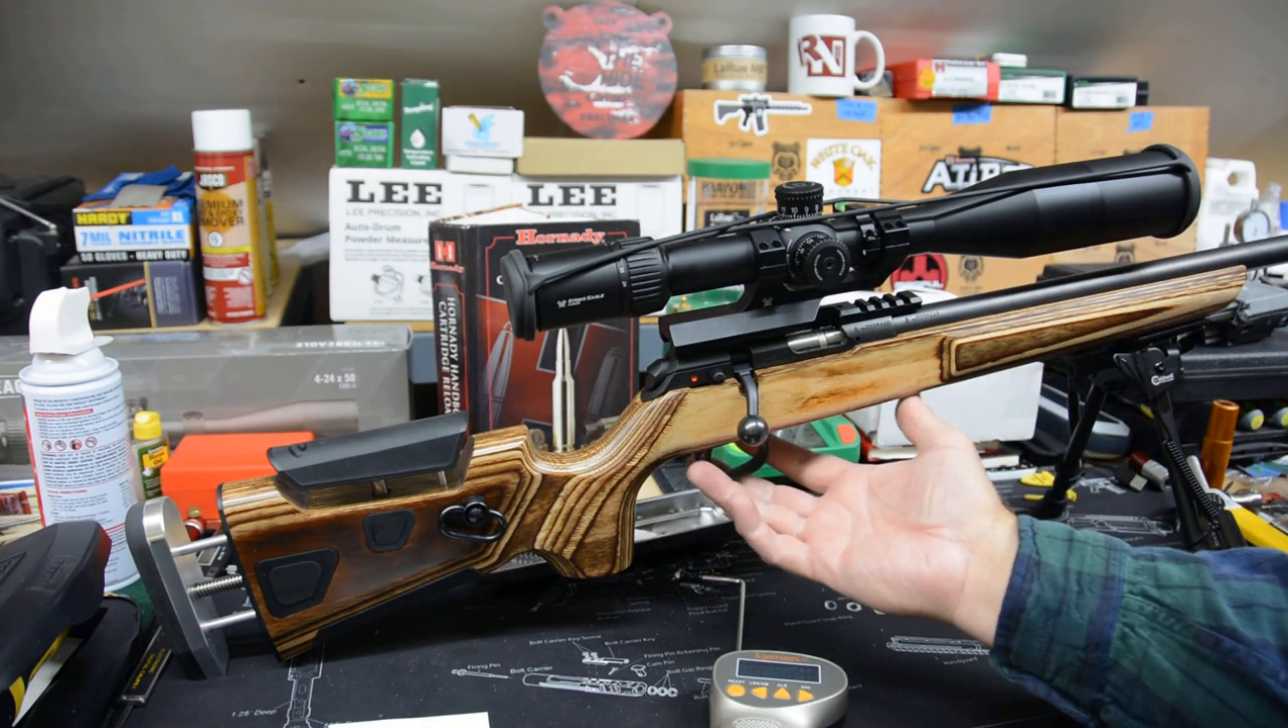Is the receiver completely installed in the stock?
Yes.